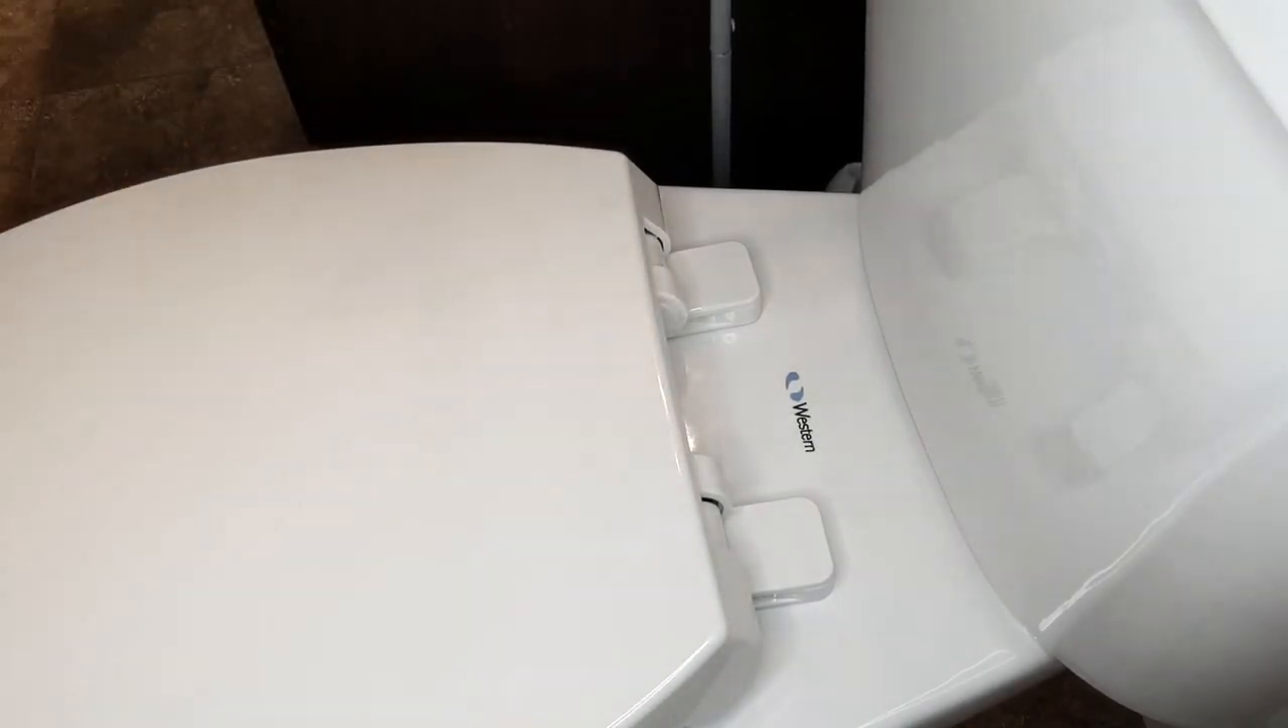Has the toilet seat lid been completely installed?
Yes.